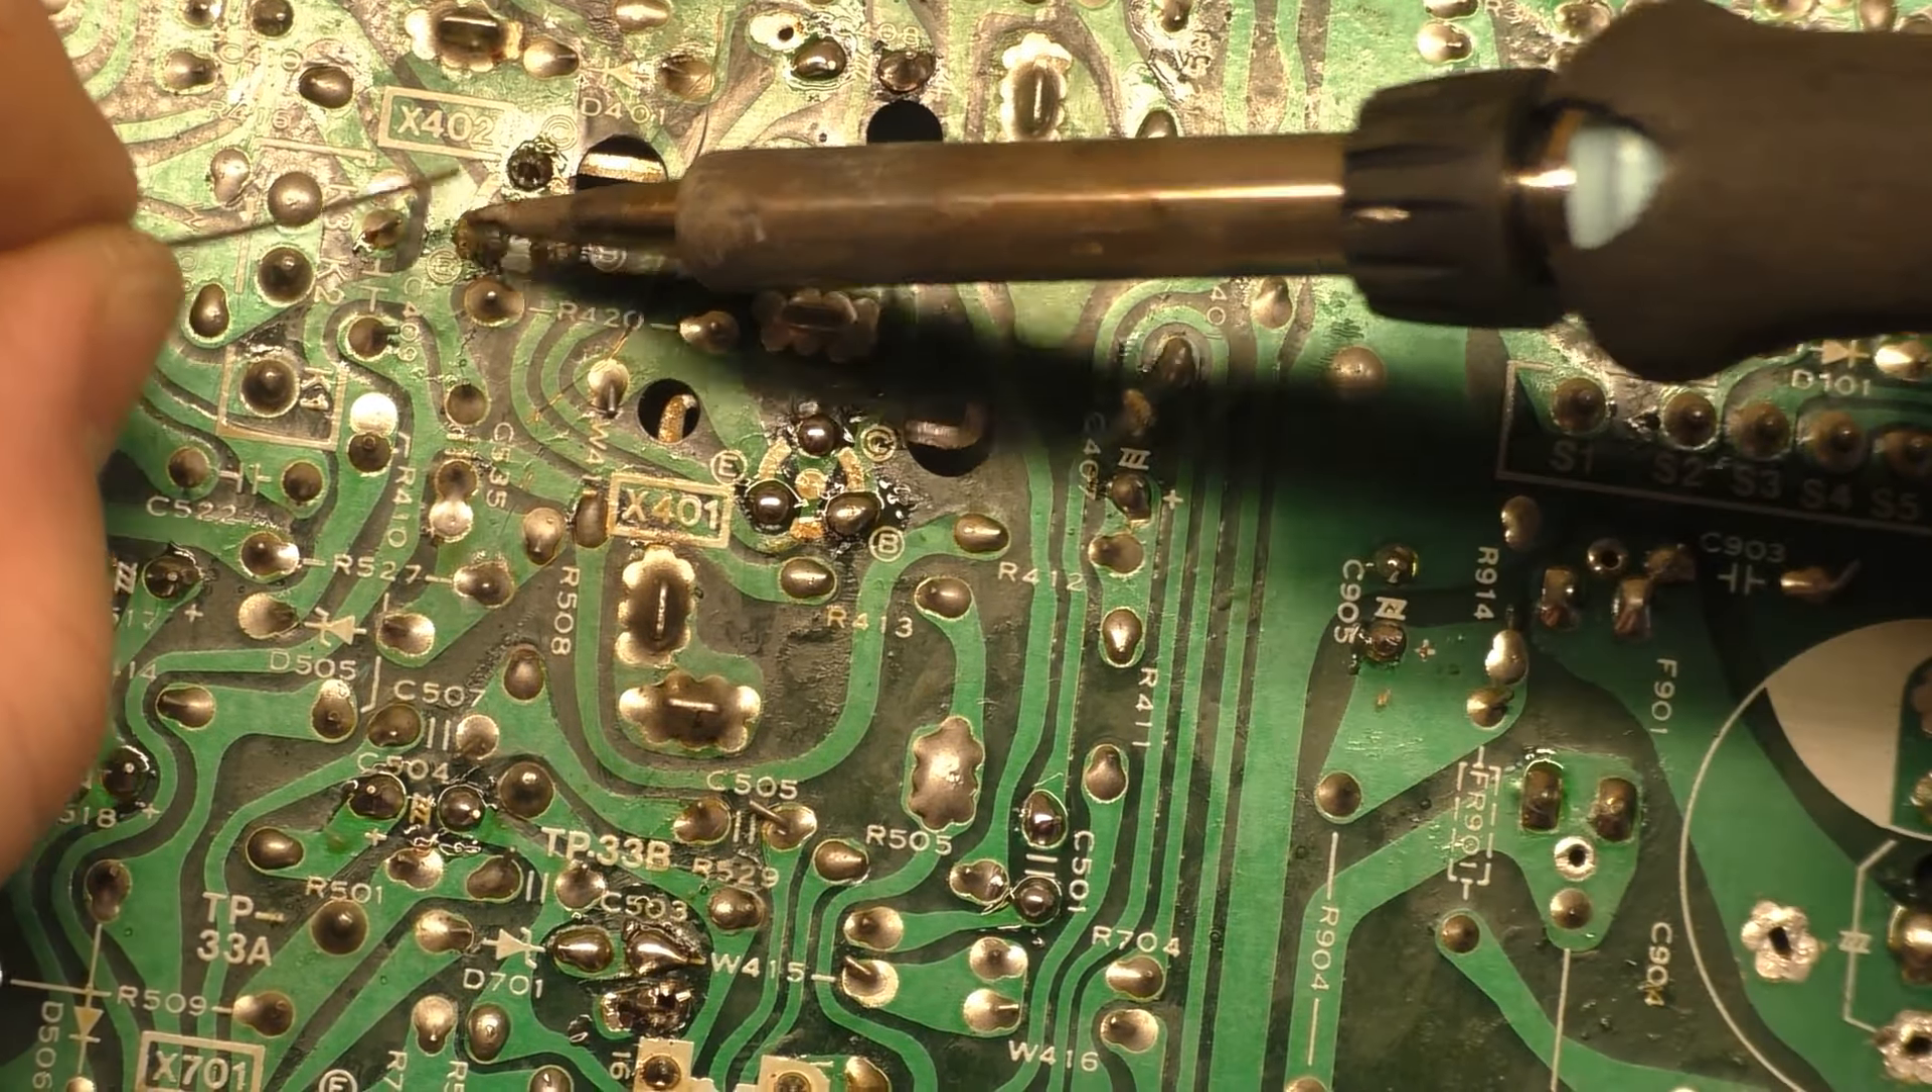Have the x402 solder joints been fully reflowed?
No.